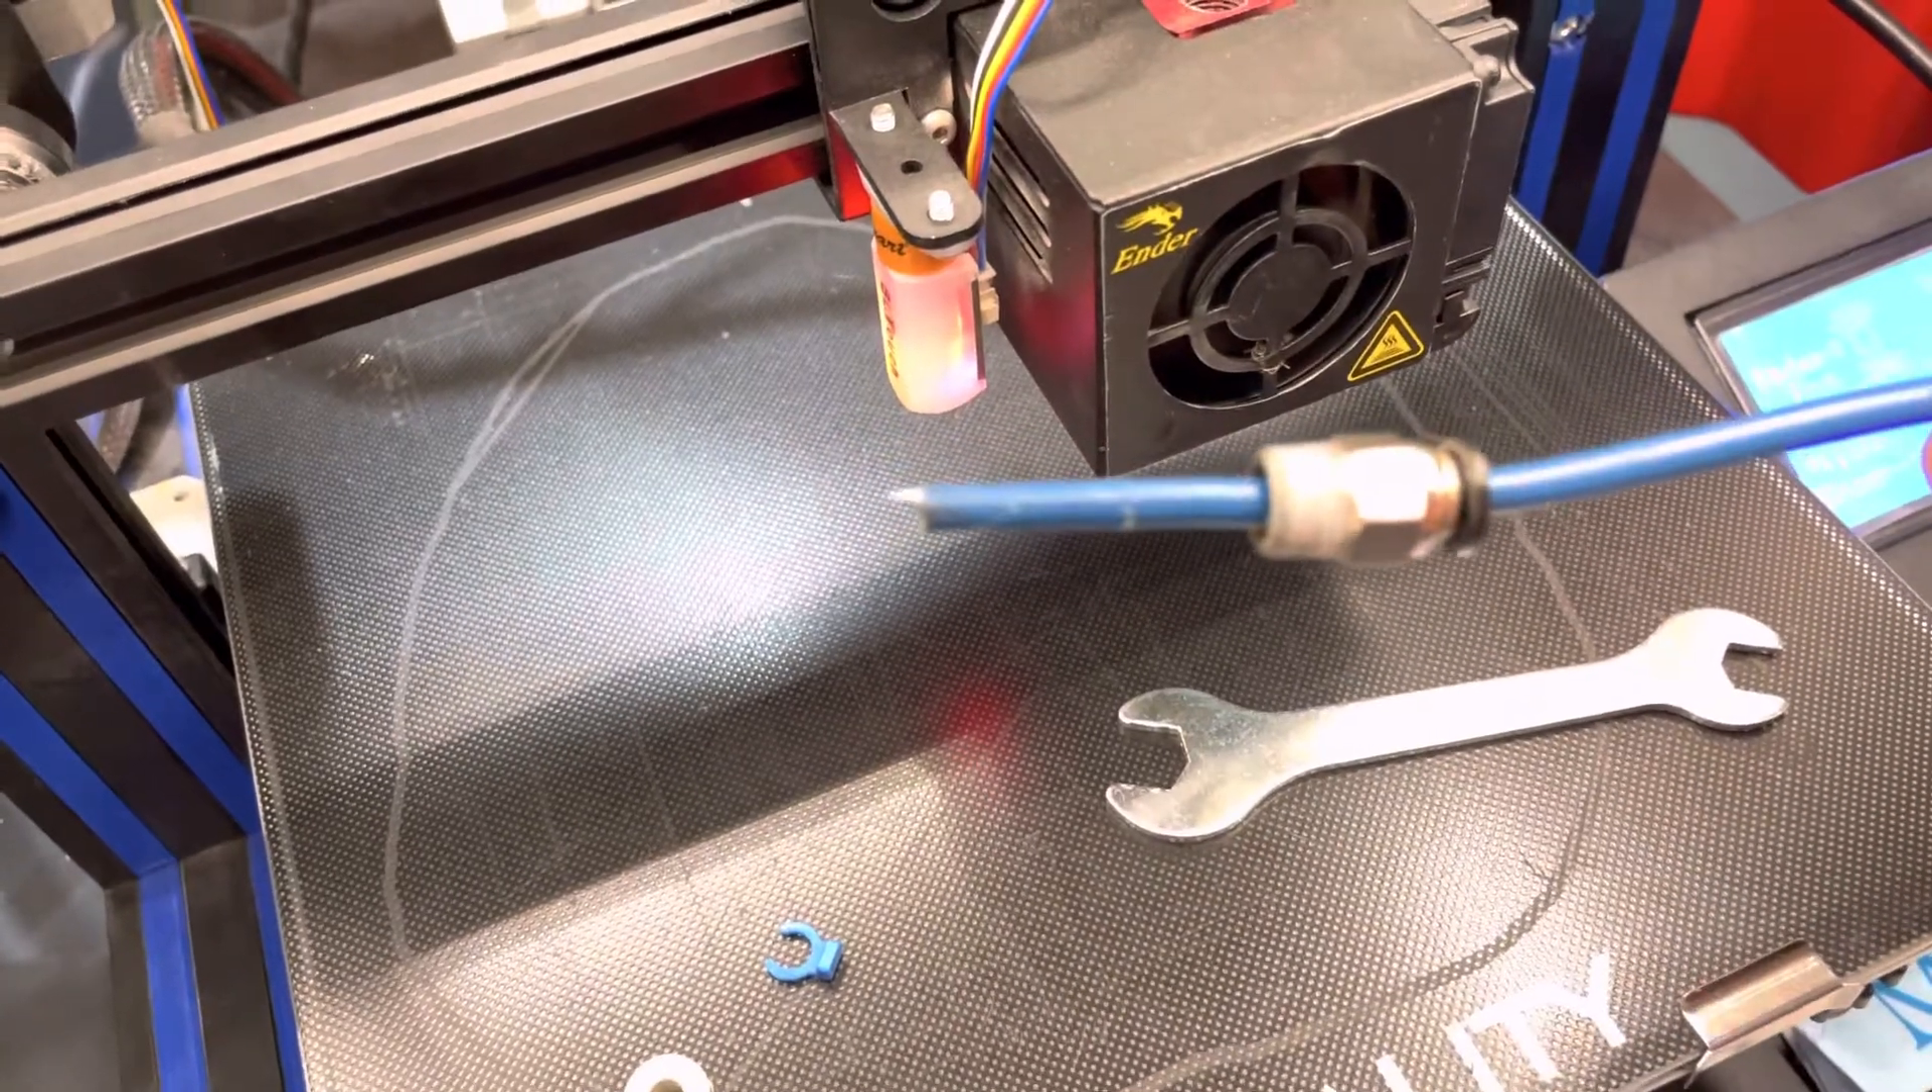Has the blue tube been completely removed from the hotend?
Yes.